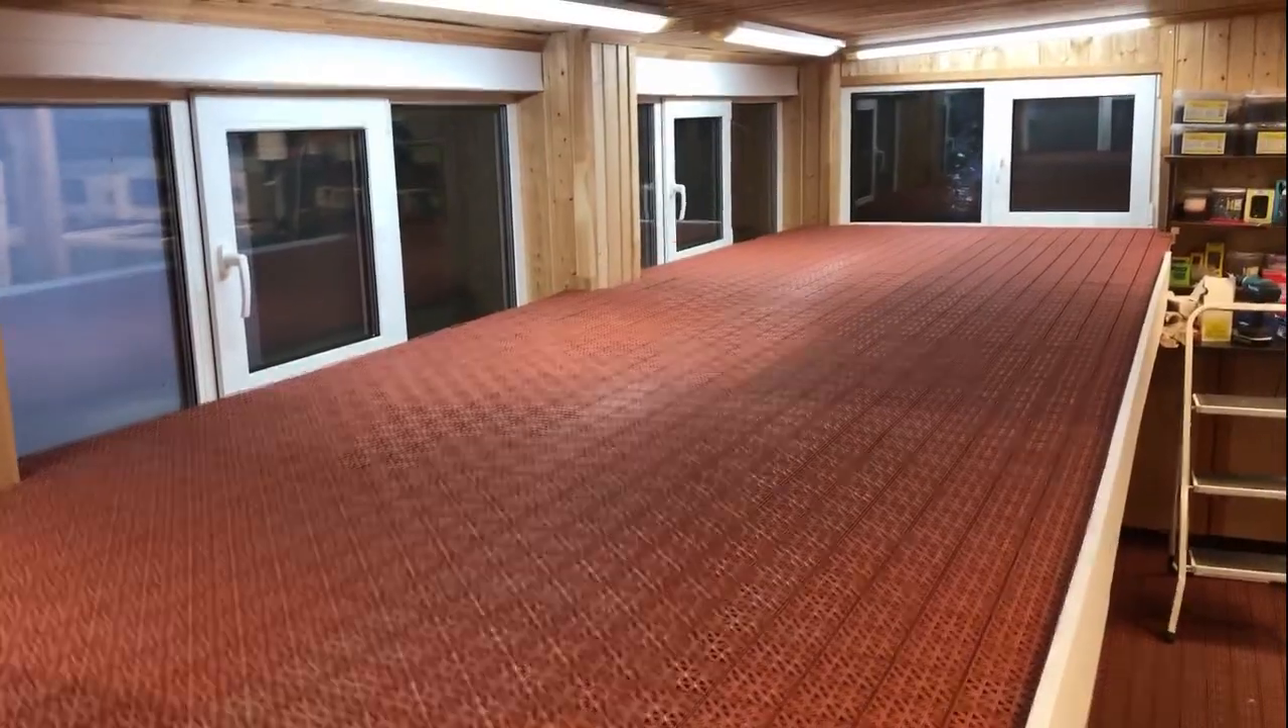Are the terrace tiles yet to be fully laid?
No.